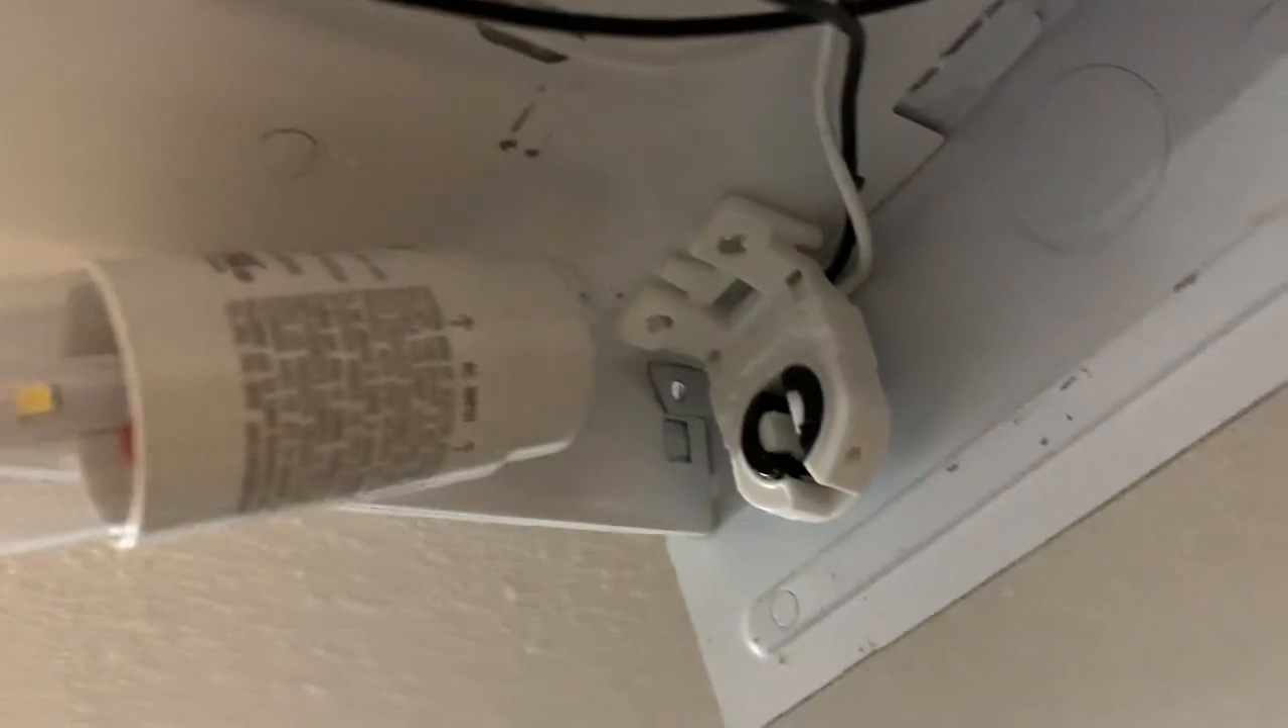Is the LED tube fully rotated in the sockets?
No.